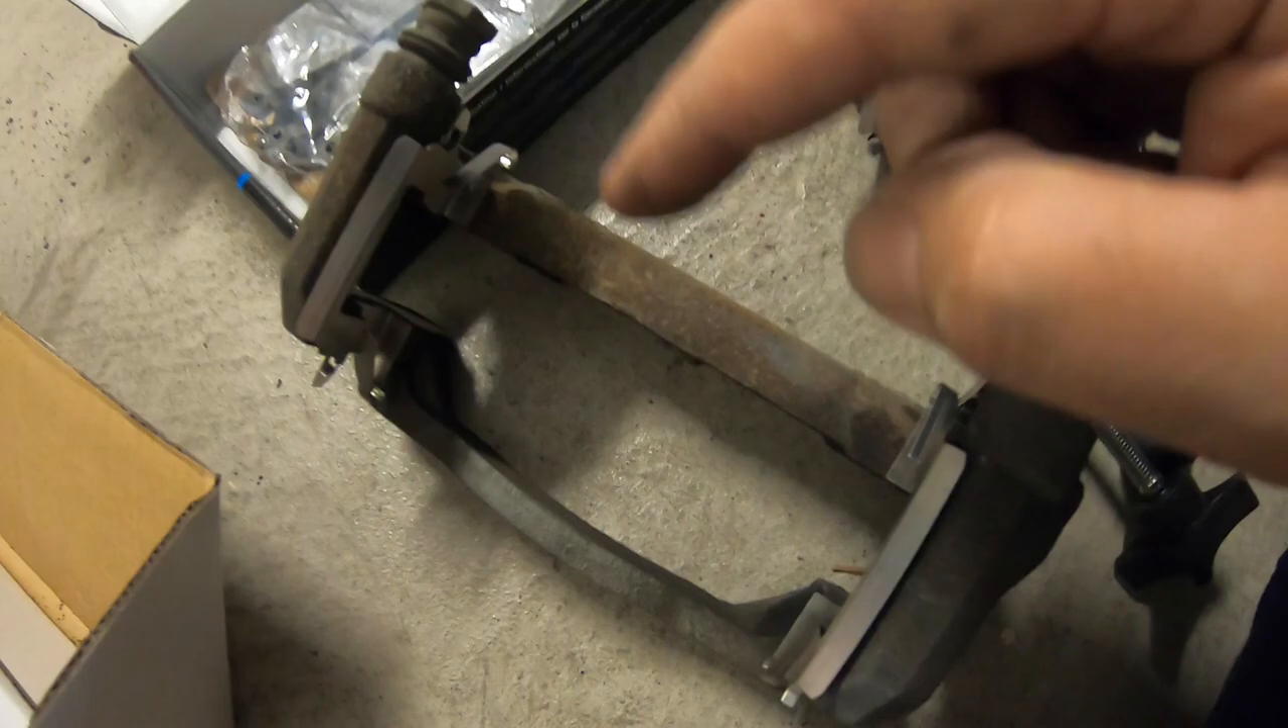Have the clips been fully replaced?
Yes.